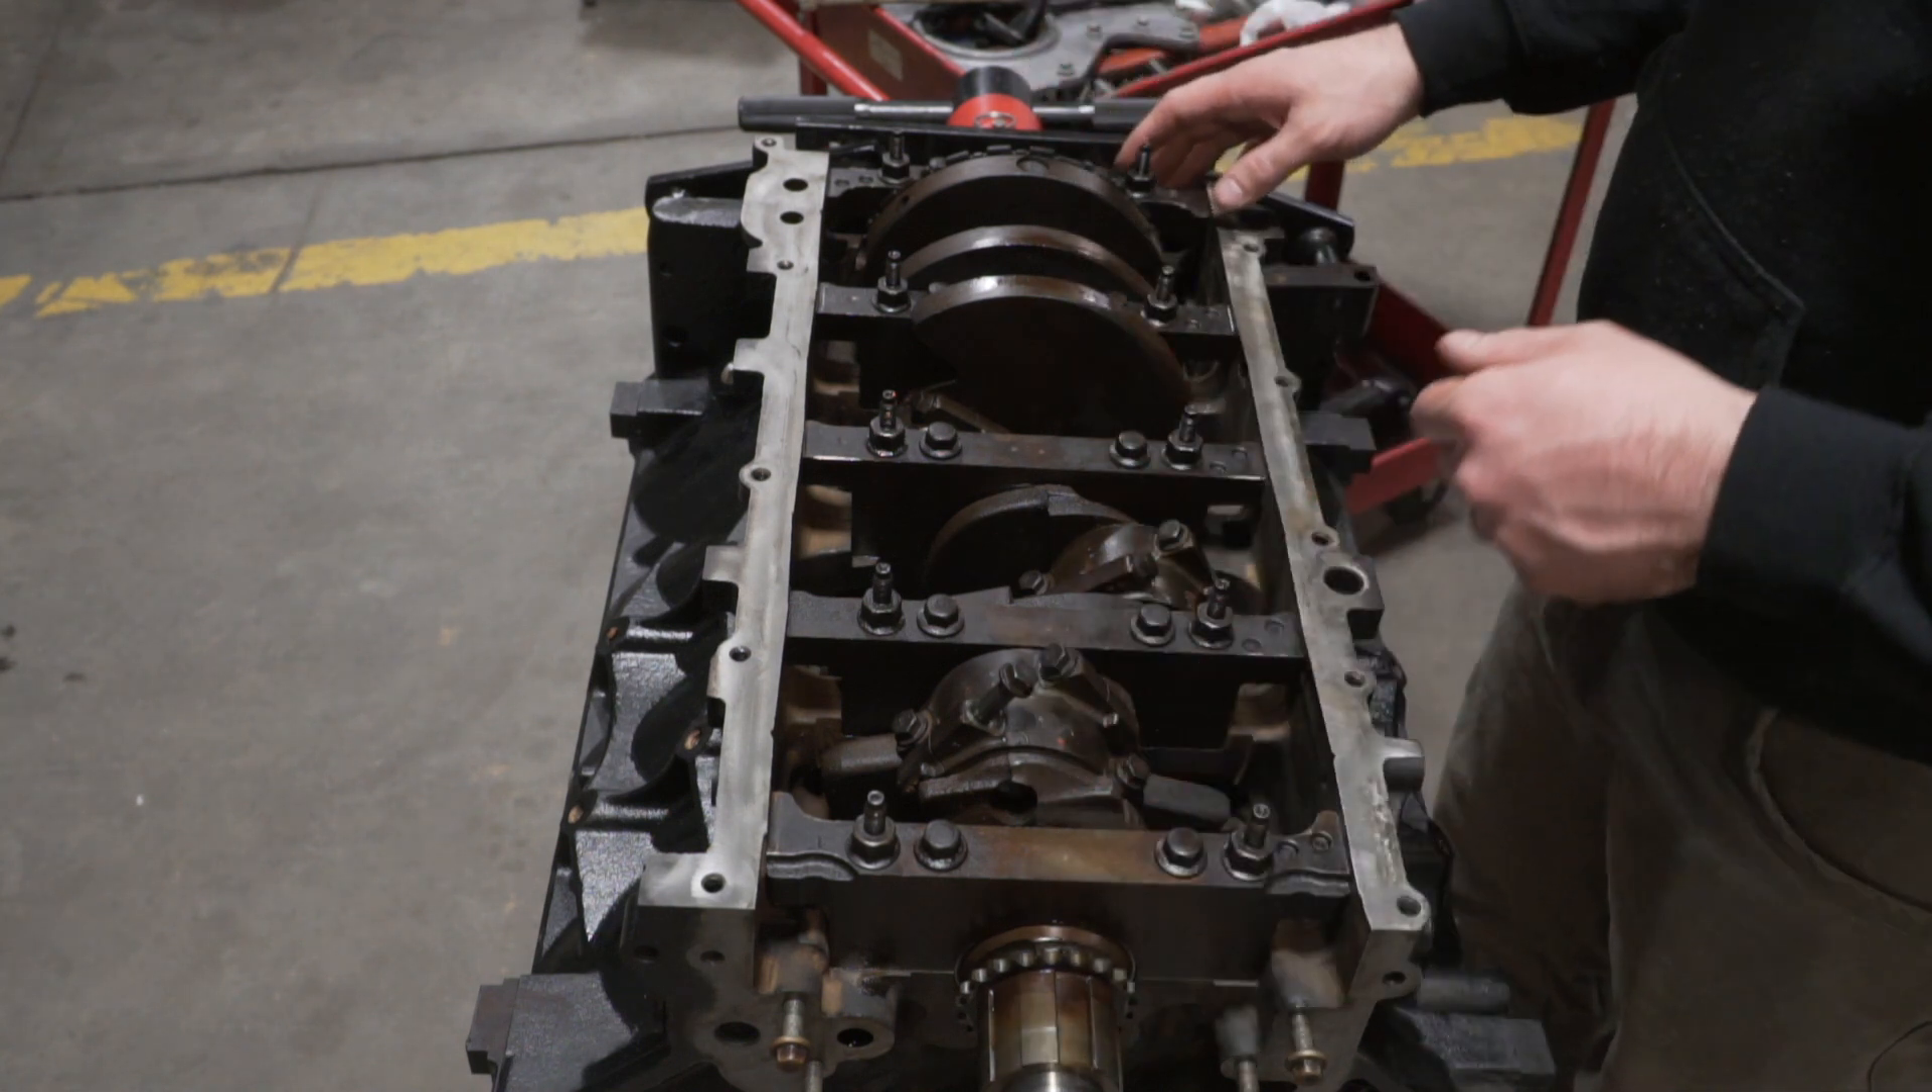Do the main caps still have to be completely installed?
No.